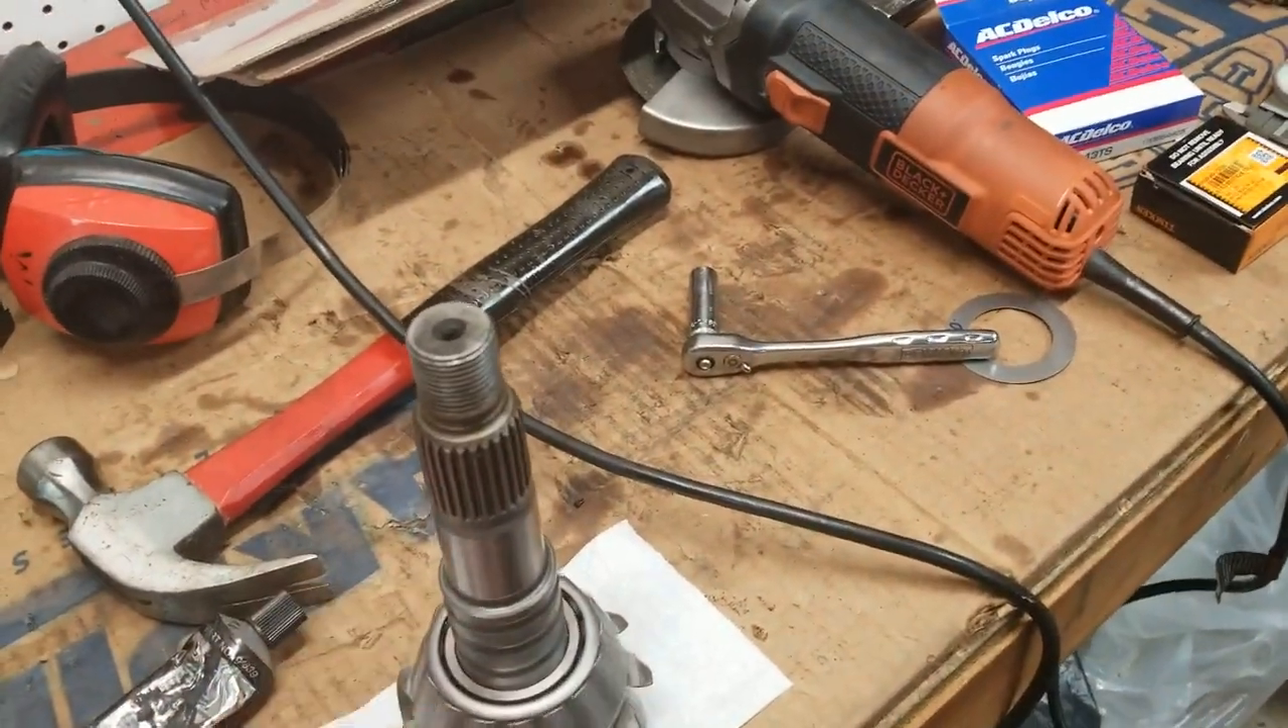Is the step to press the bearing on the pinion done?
Yes.